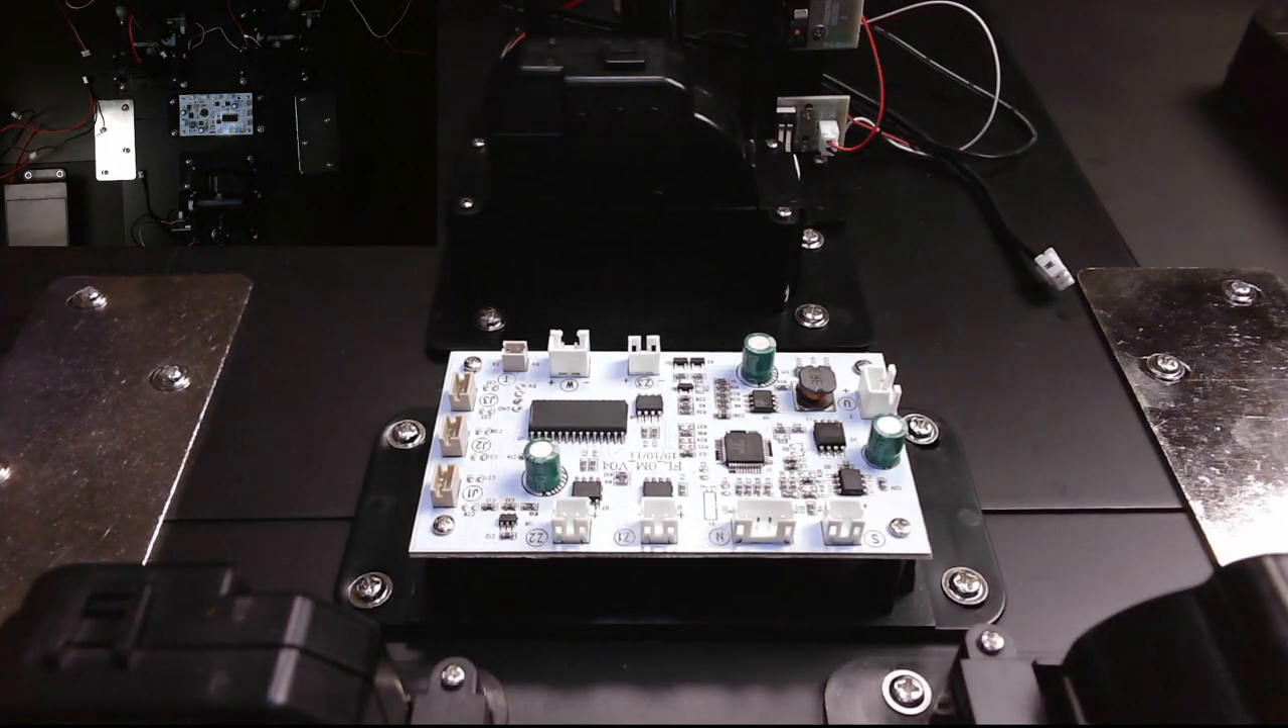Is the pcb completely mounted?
Yes.